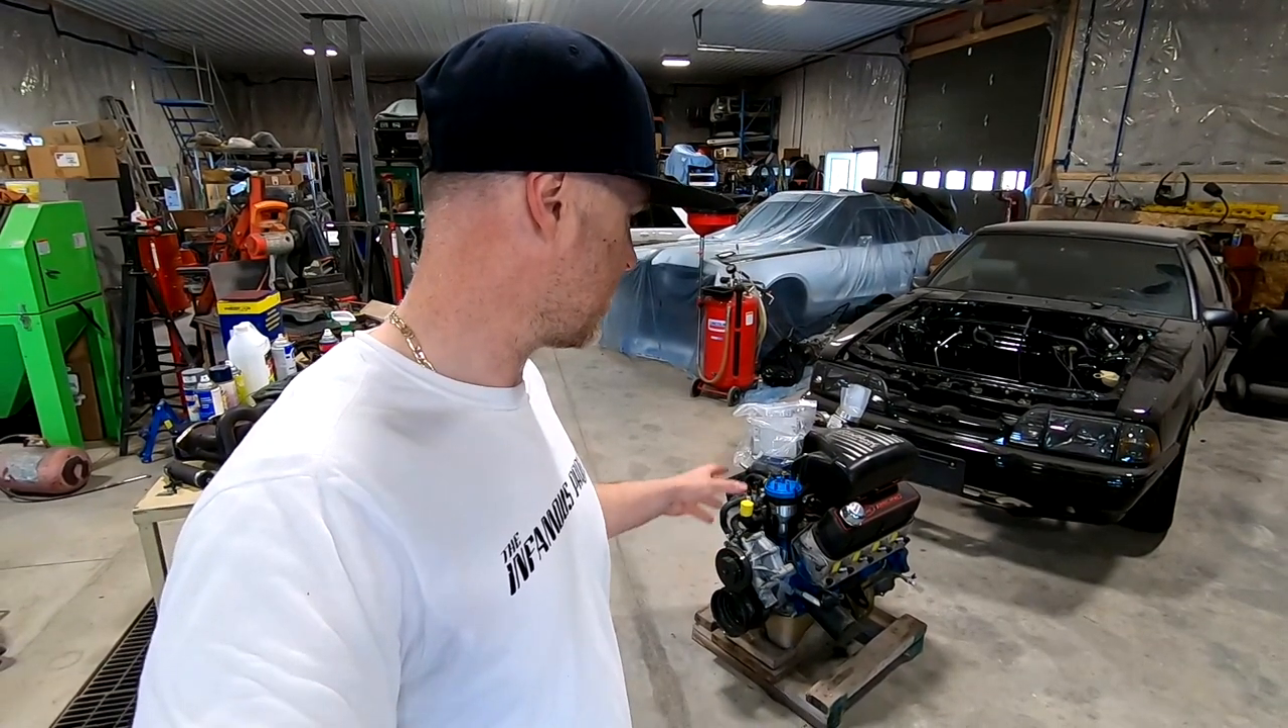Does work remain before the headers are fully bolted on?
Yes.